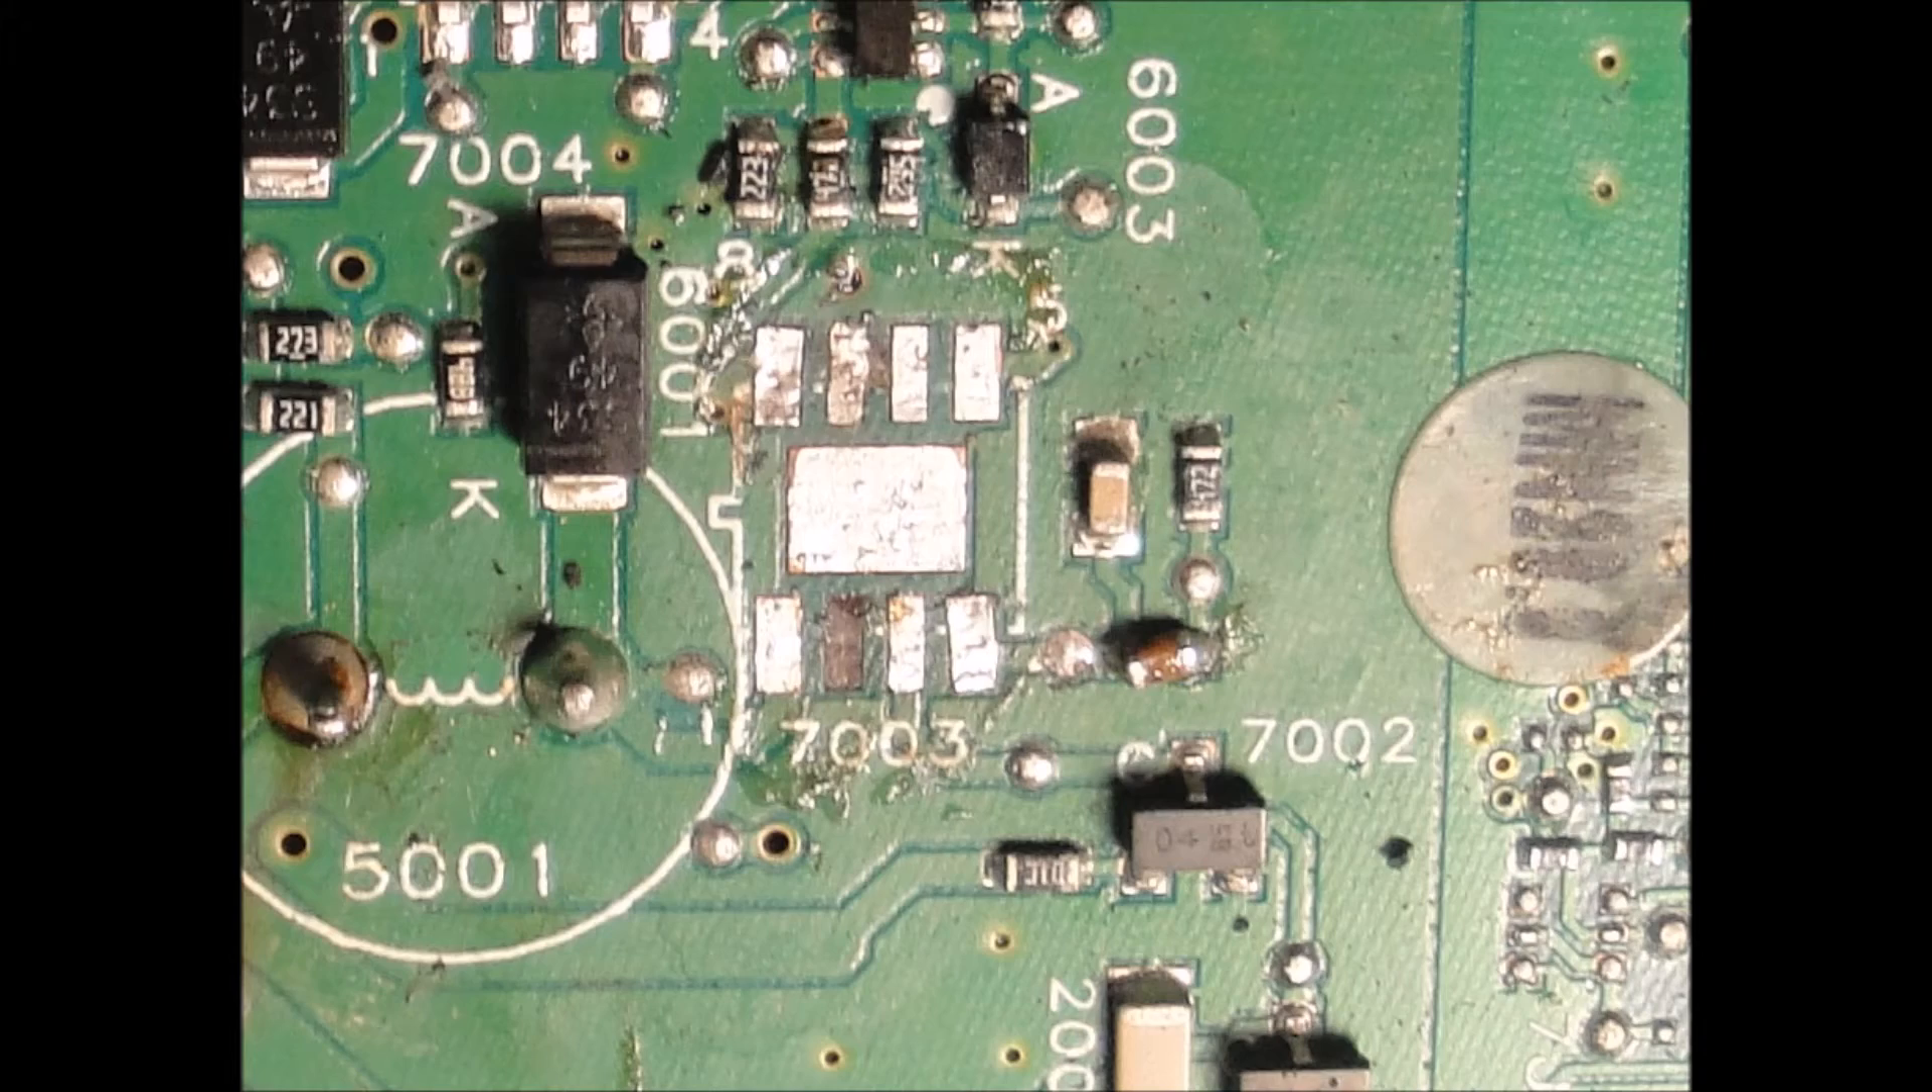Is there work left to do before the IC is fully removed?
No.